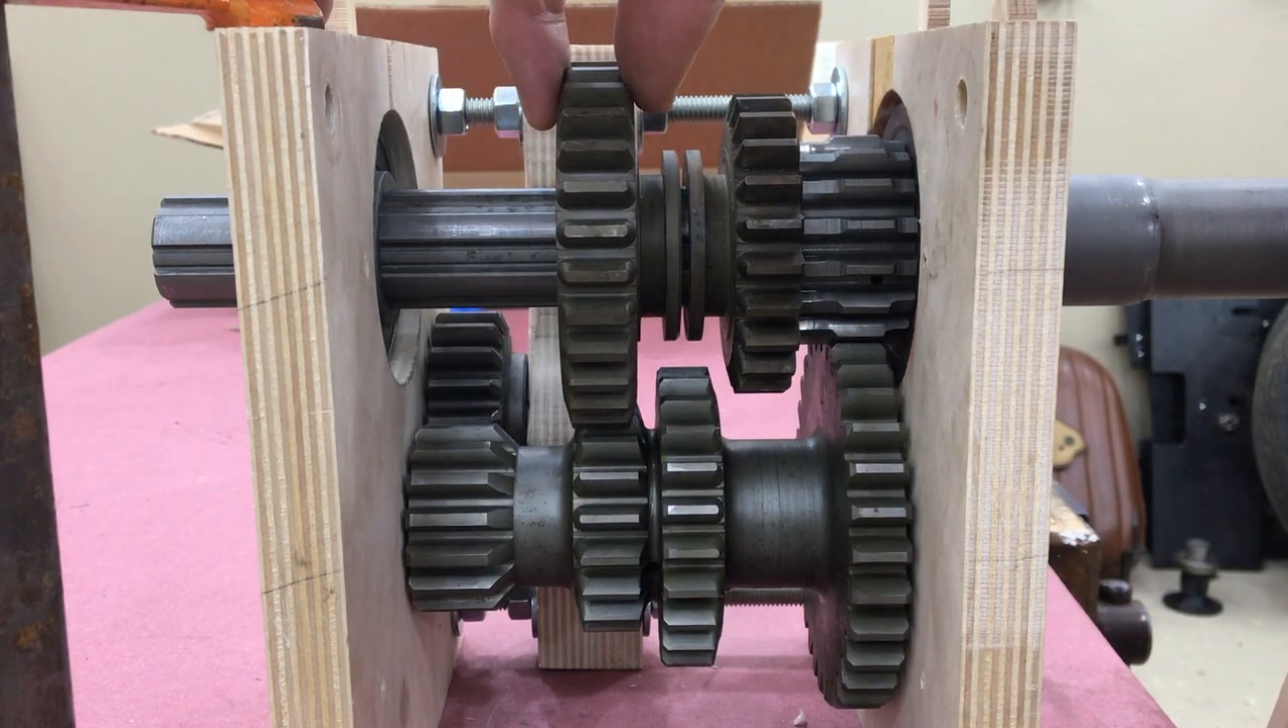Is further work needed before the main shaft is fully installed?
No.